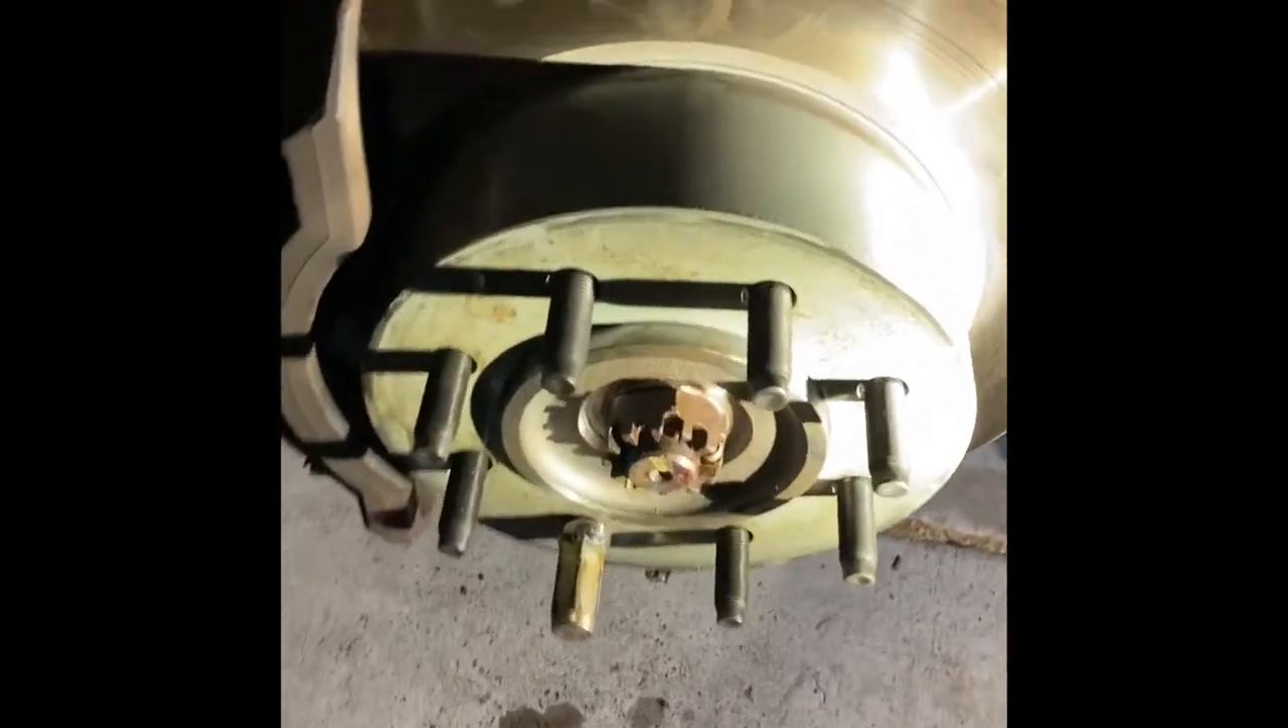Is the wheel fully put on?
No.